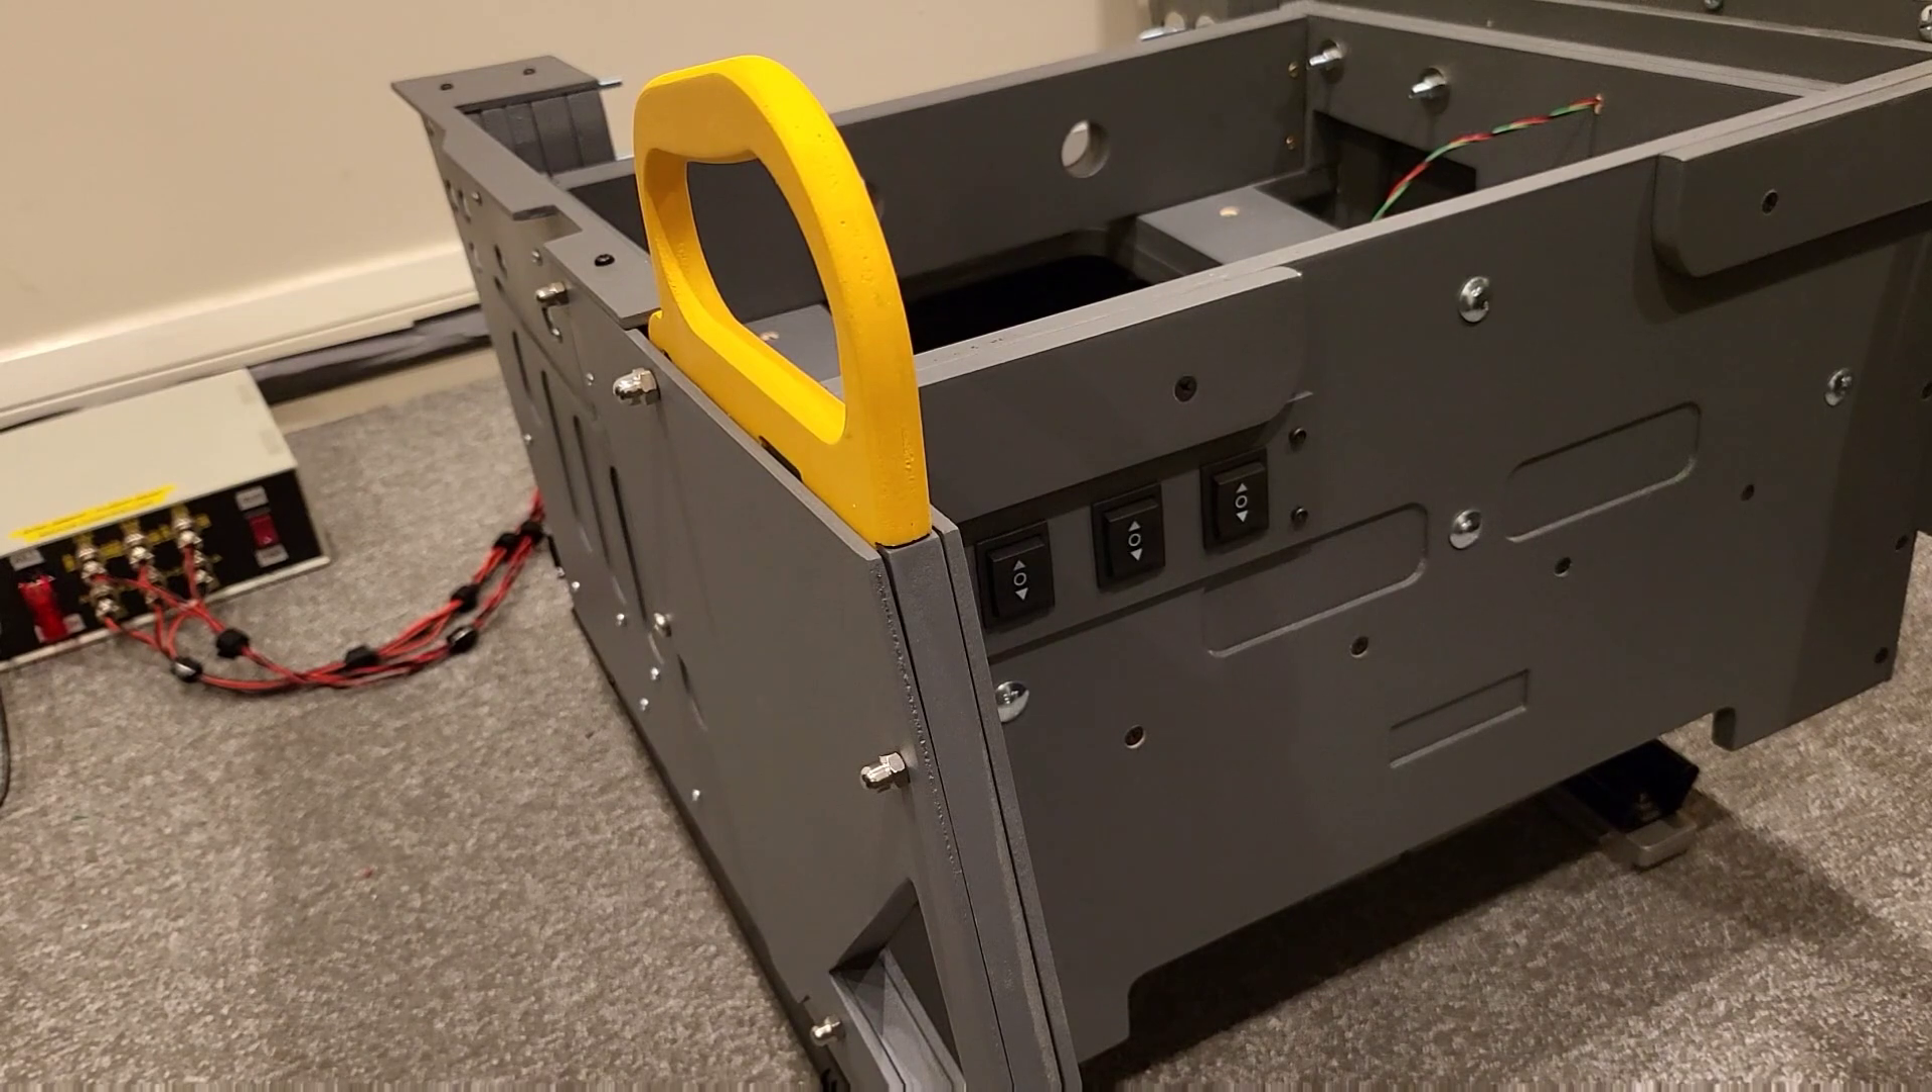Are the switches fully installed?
Yes.